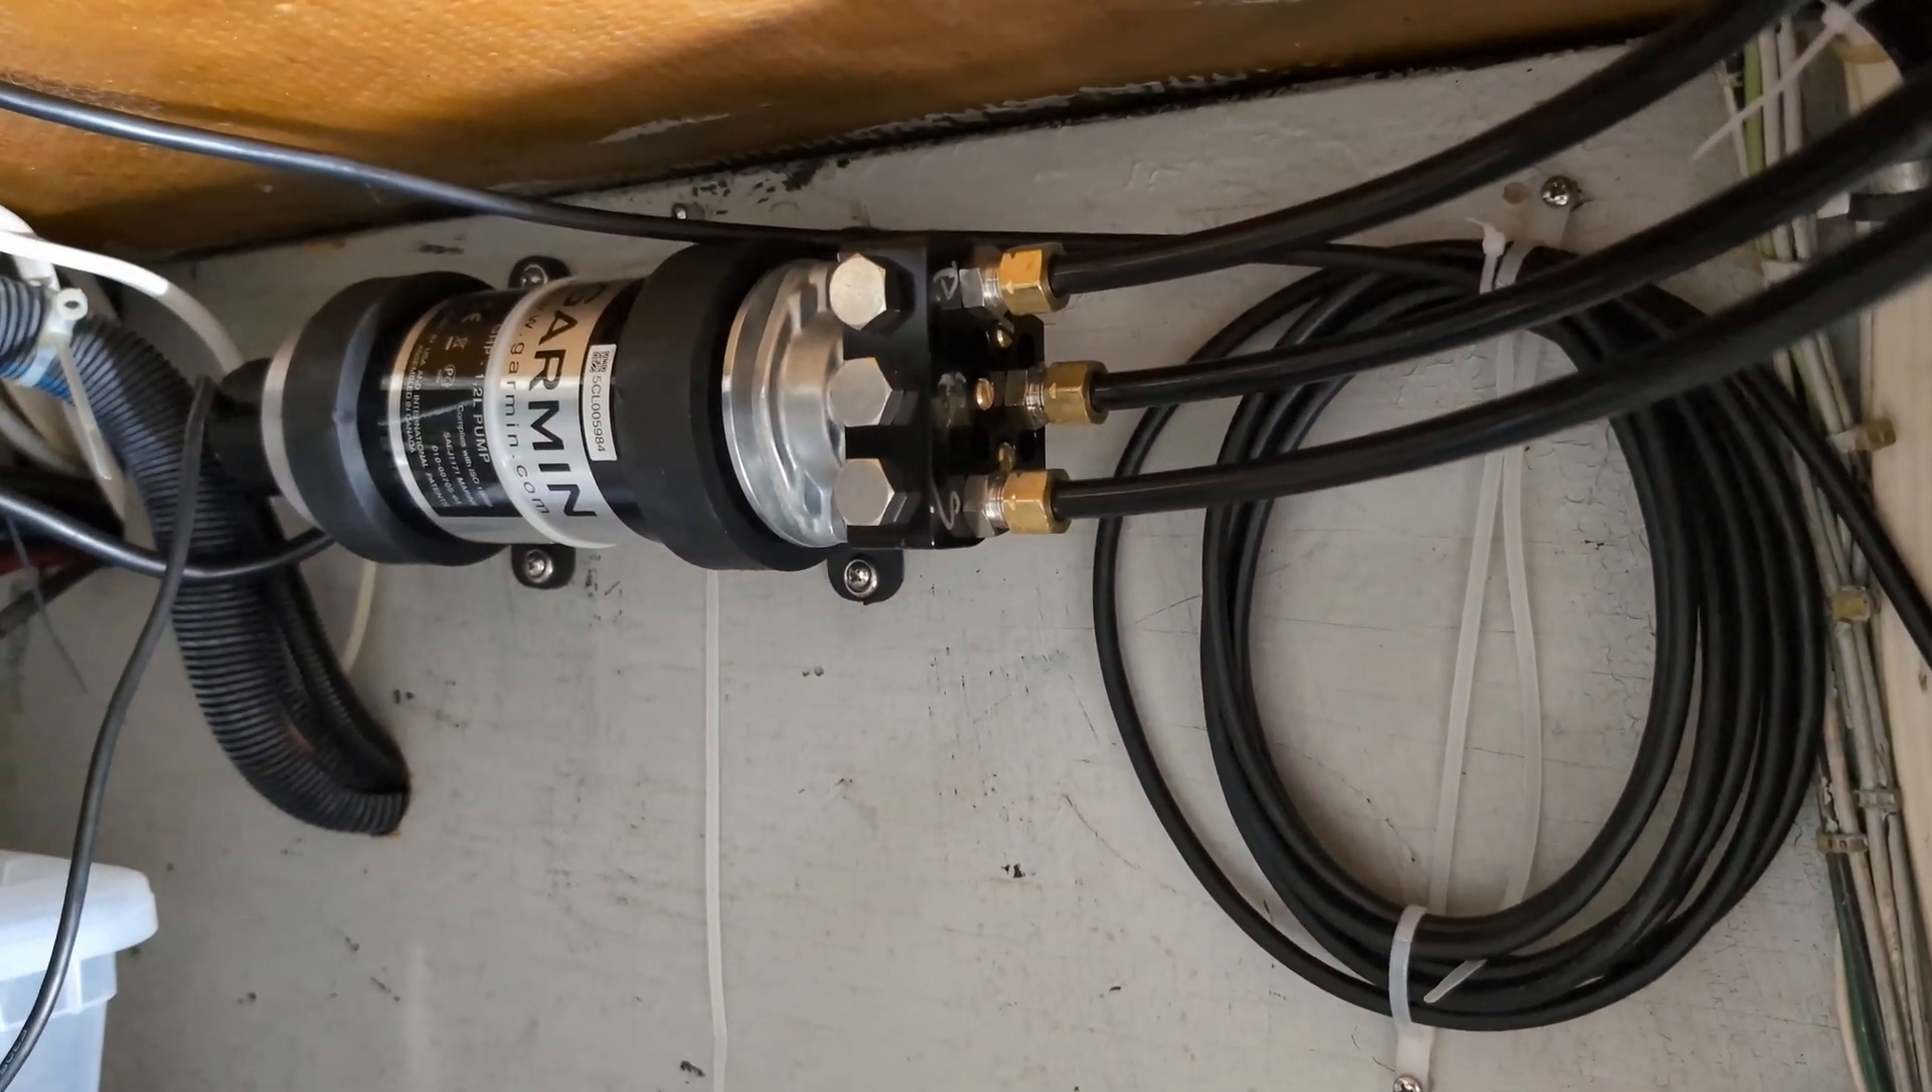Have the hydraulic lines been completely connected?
Yes.